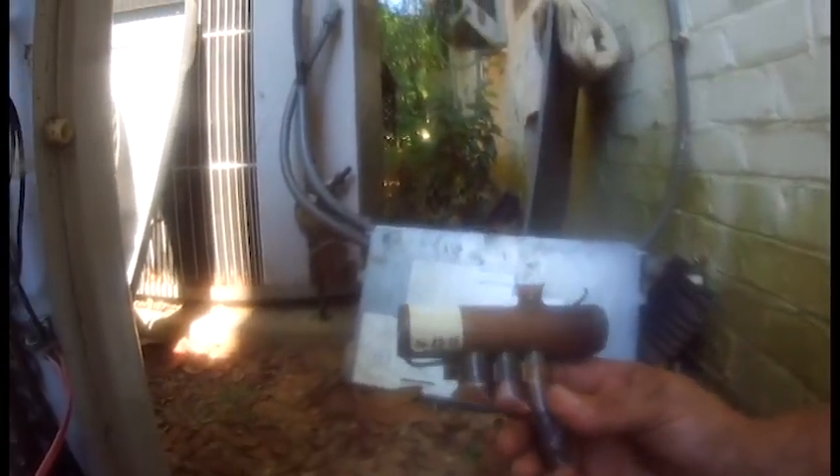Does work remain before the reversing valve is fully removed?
No.